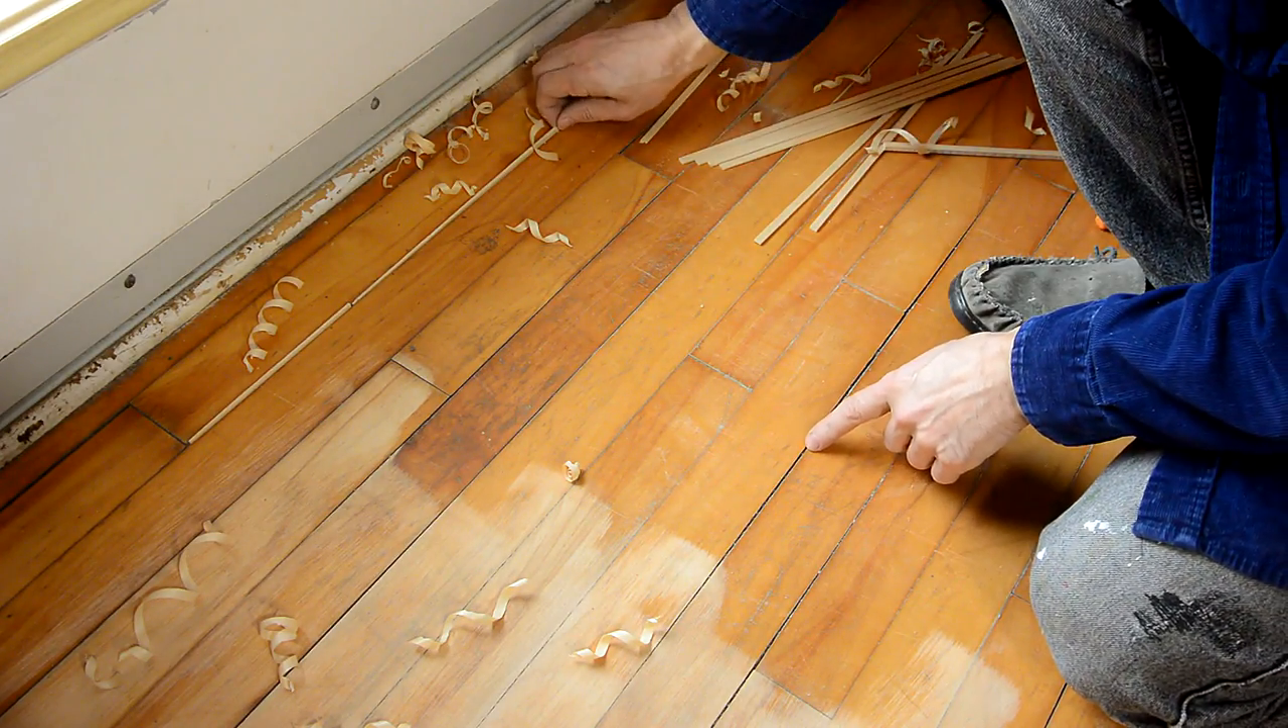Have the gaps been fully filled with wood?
No.